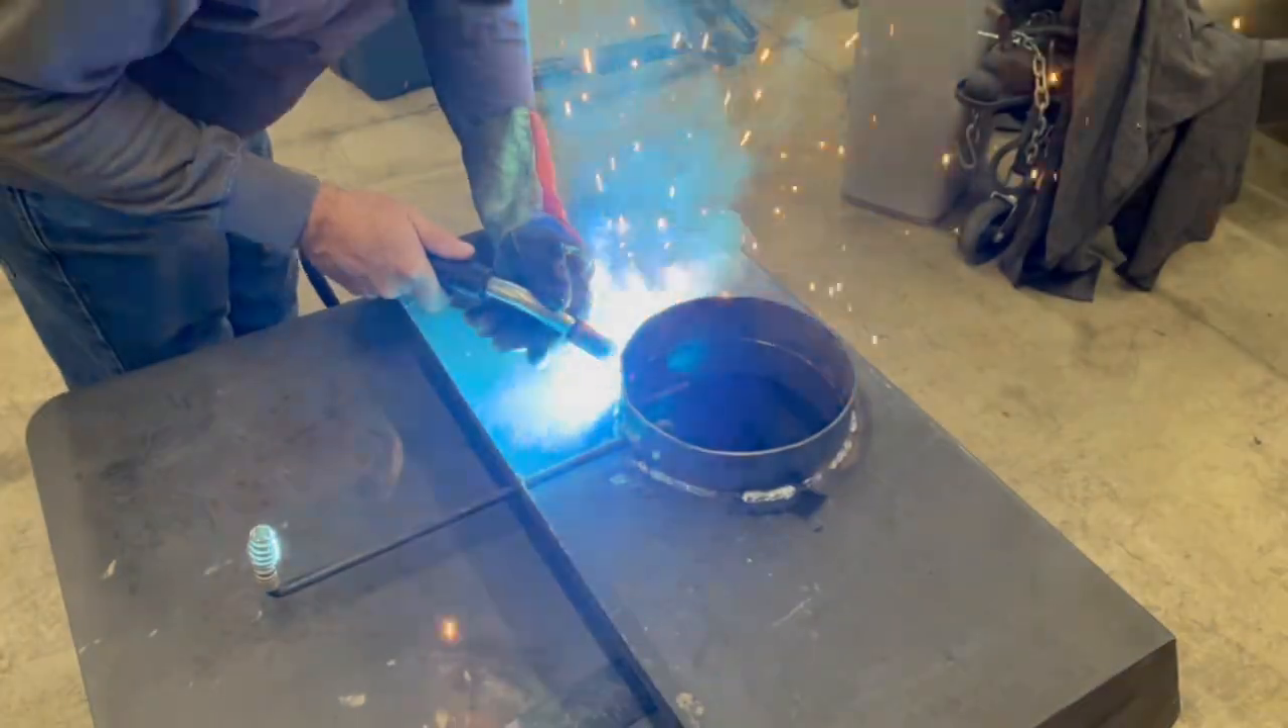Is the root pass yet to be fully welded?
Yes.